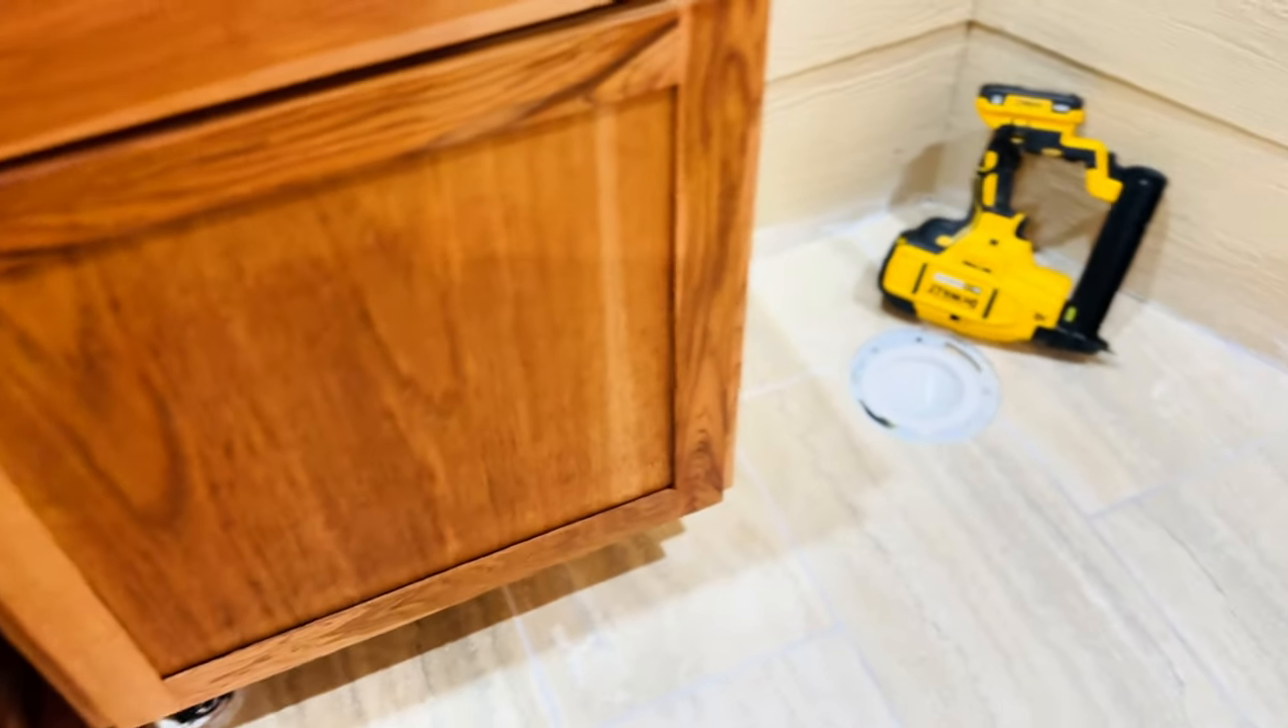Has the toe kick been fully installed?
No.